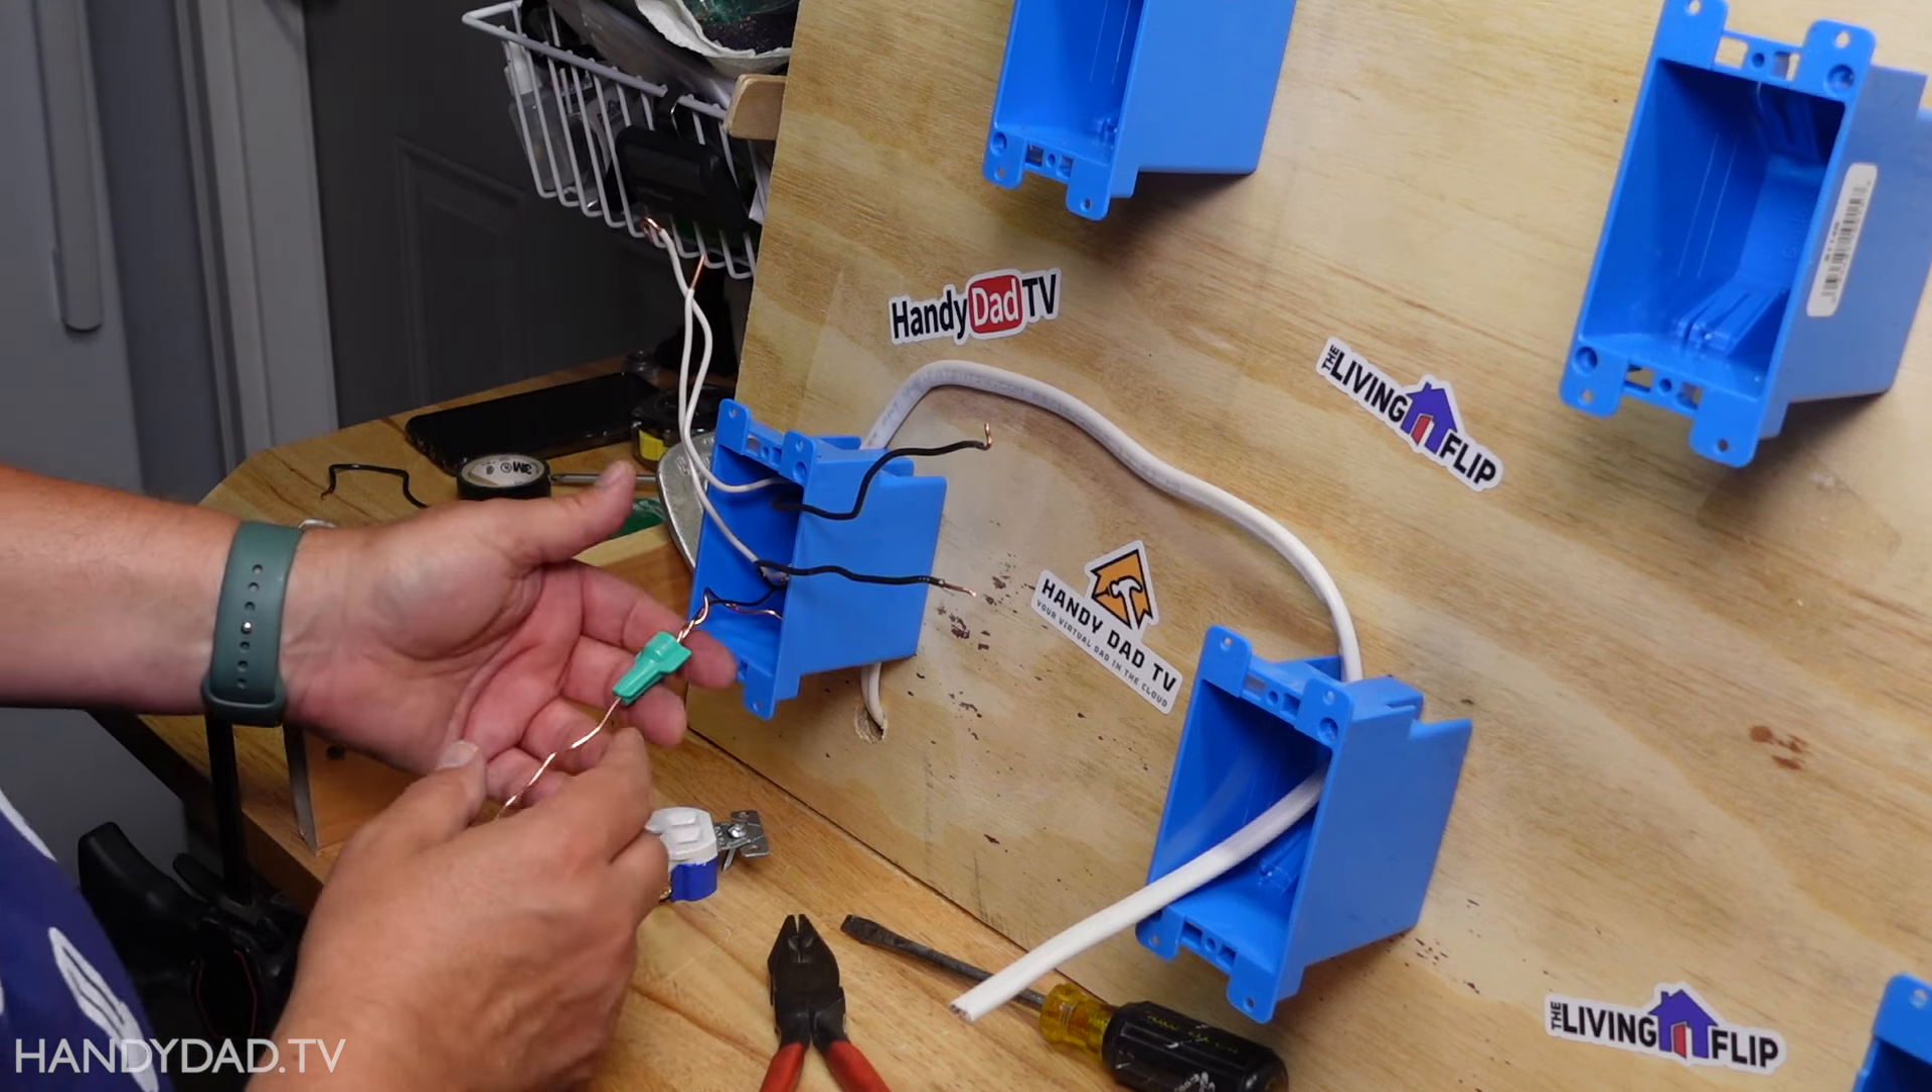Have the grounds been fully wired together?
Yes.